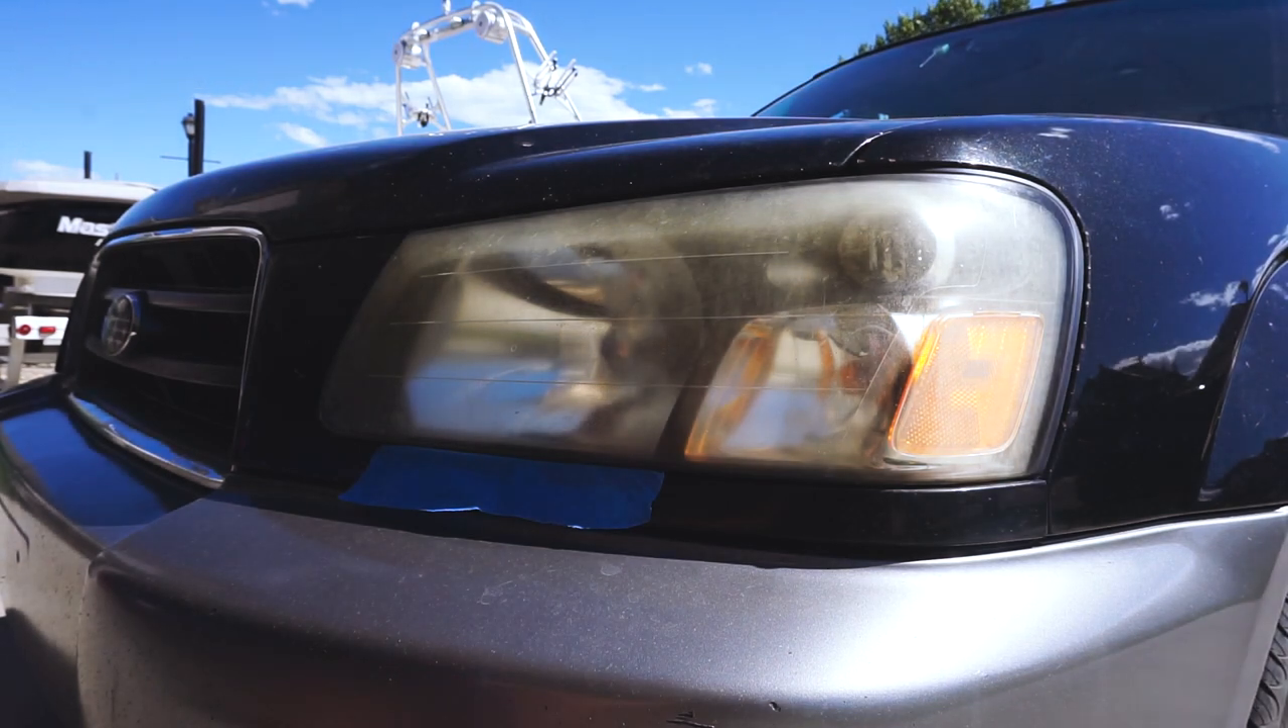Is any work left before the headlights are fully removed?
Yes.